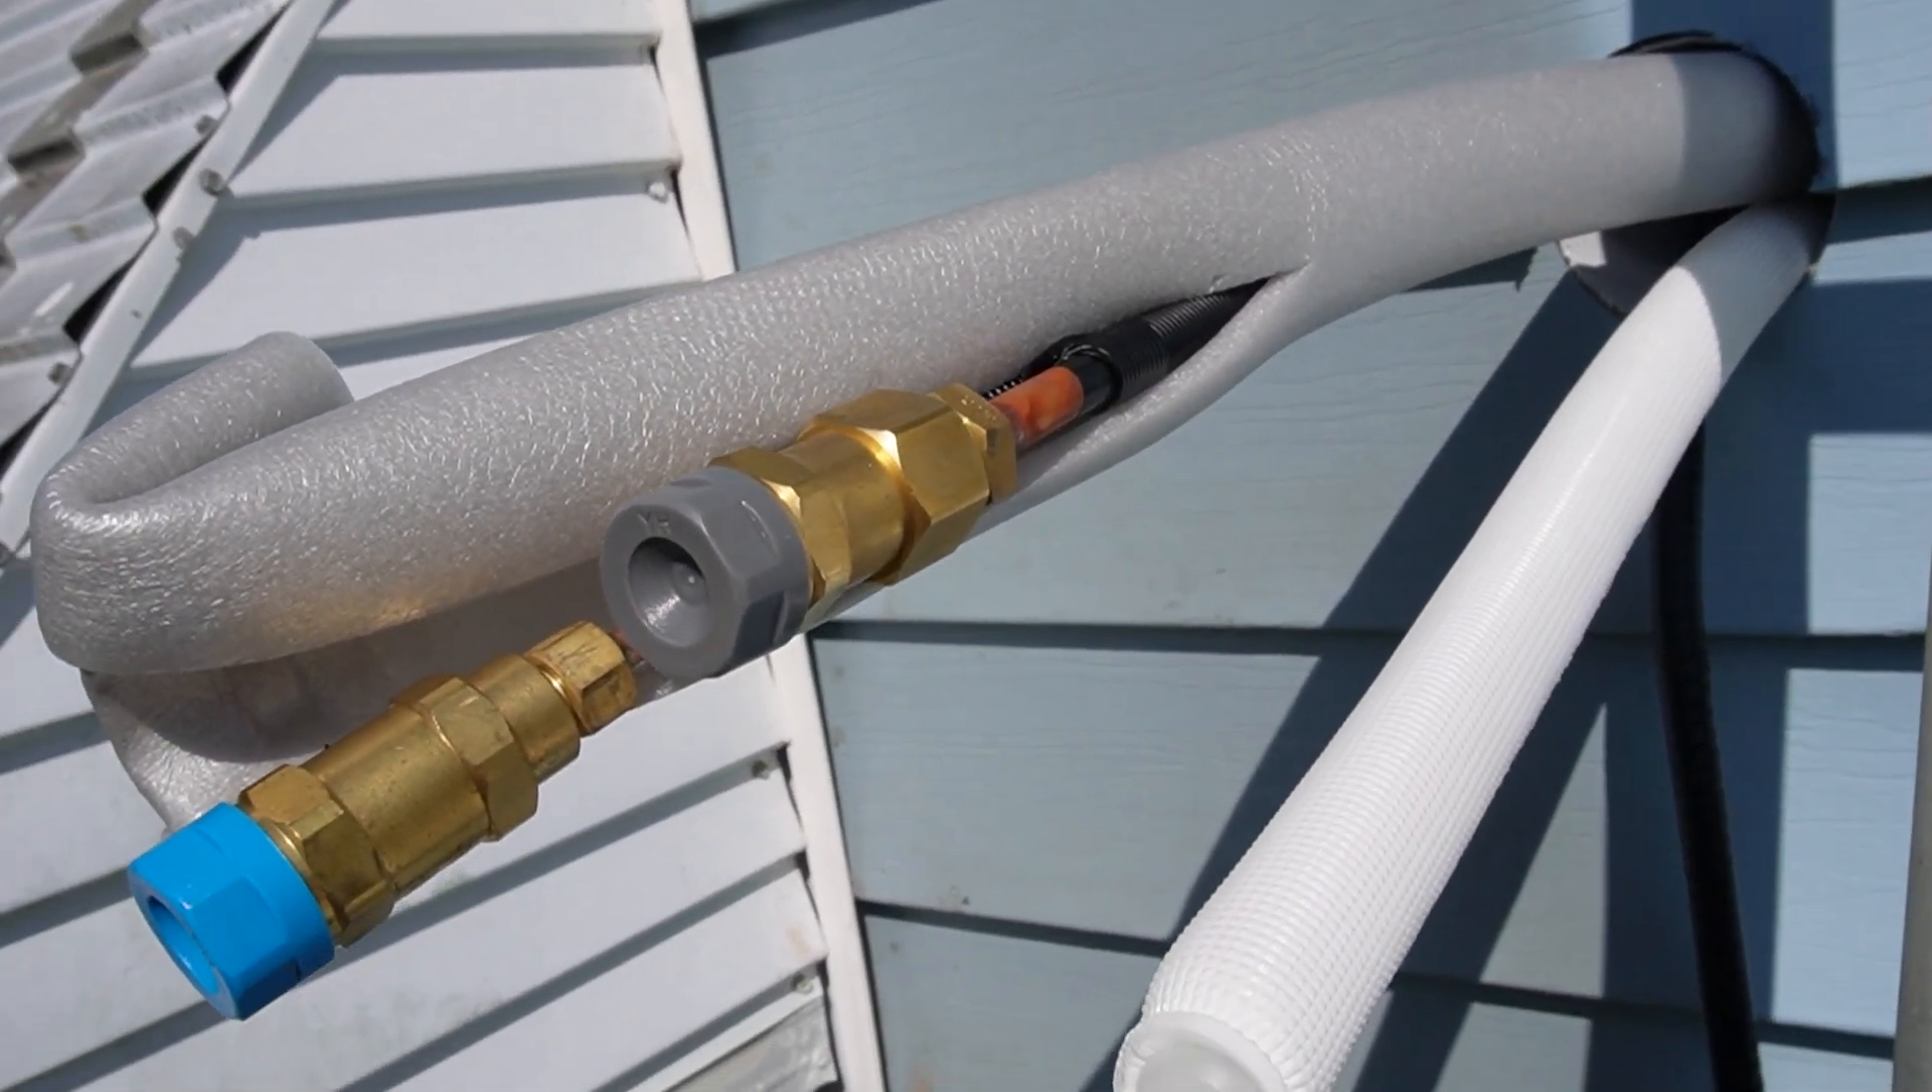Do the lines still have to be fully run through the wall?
No.